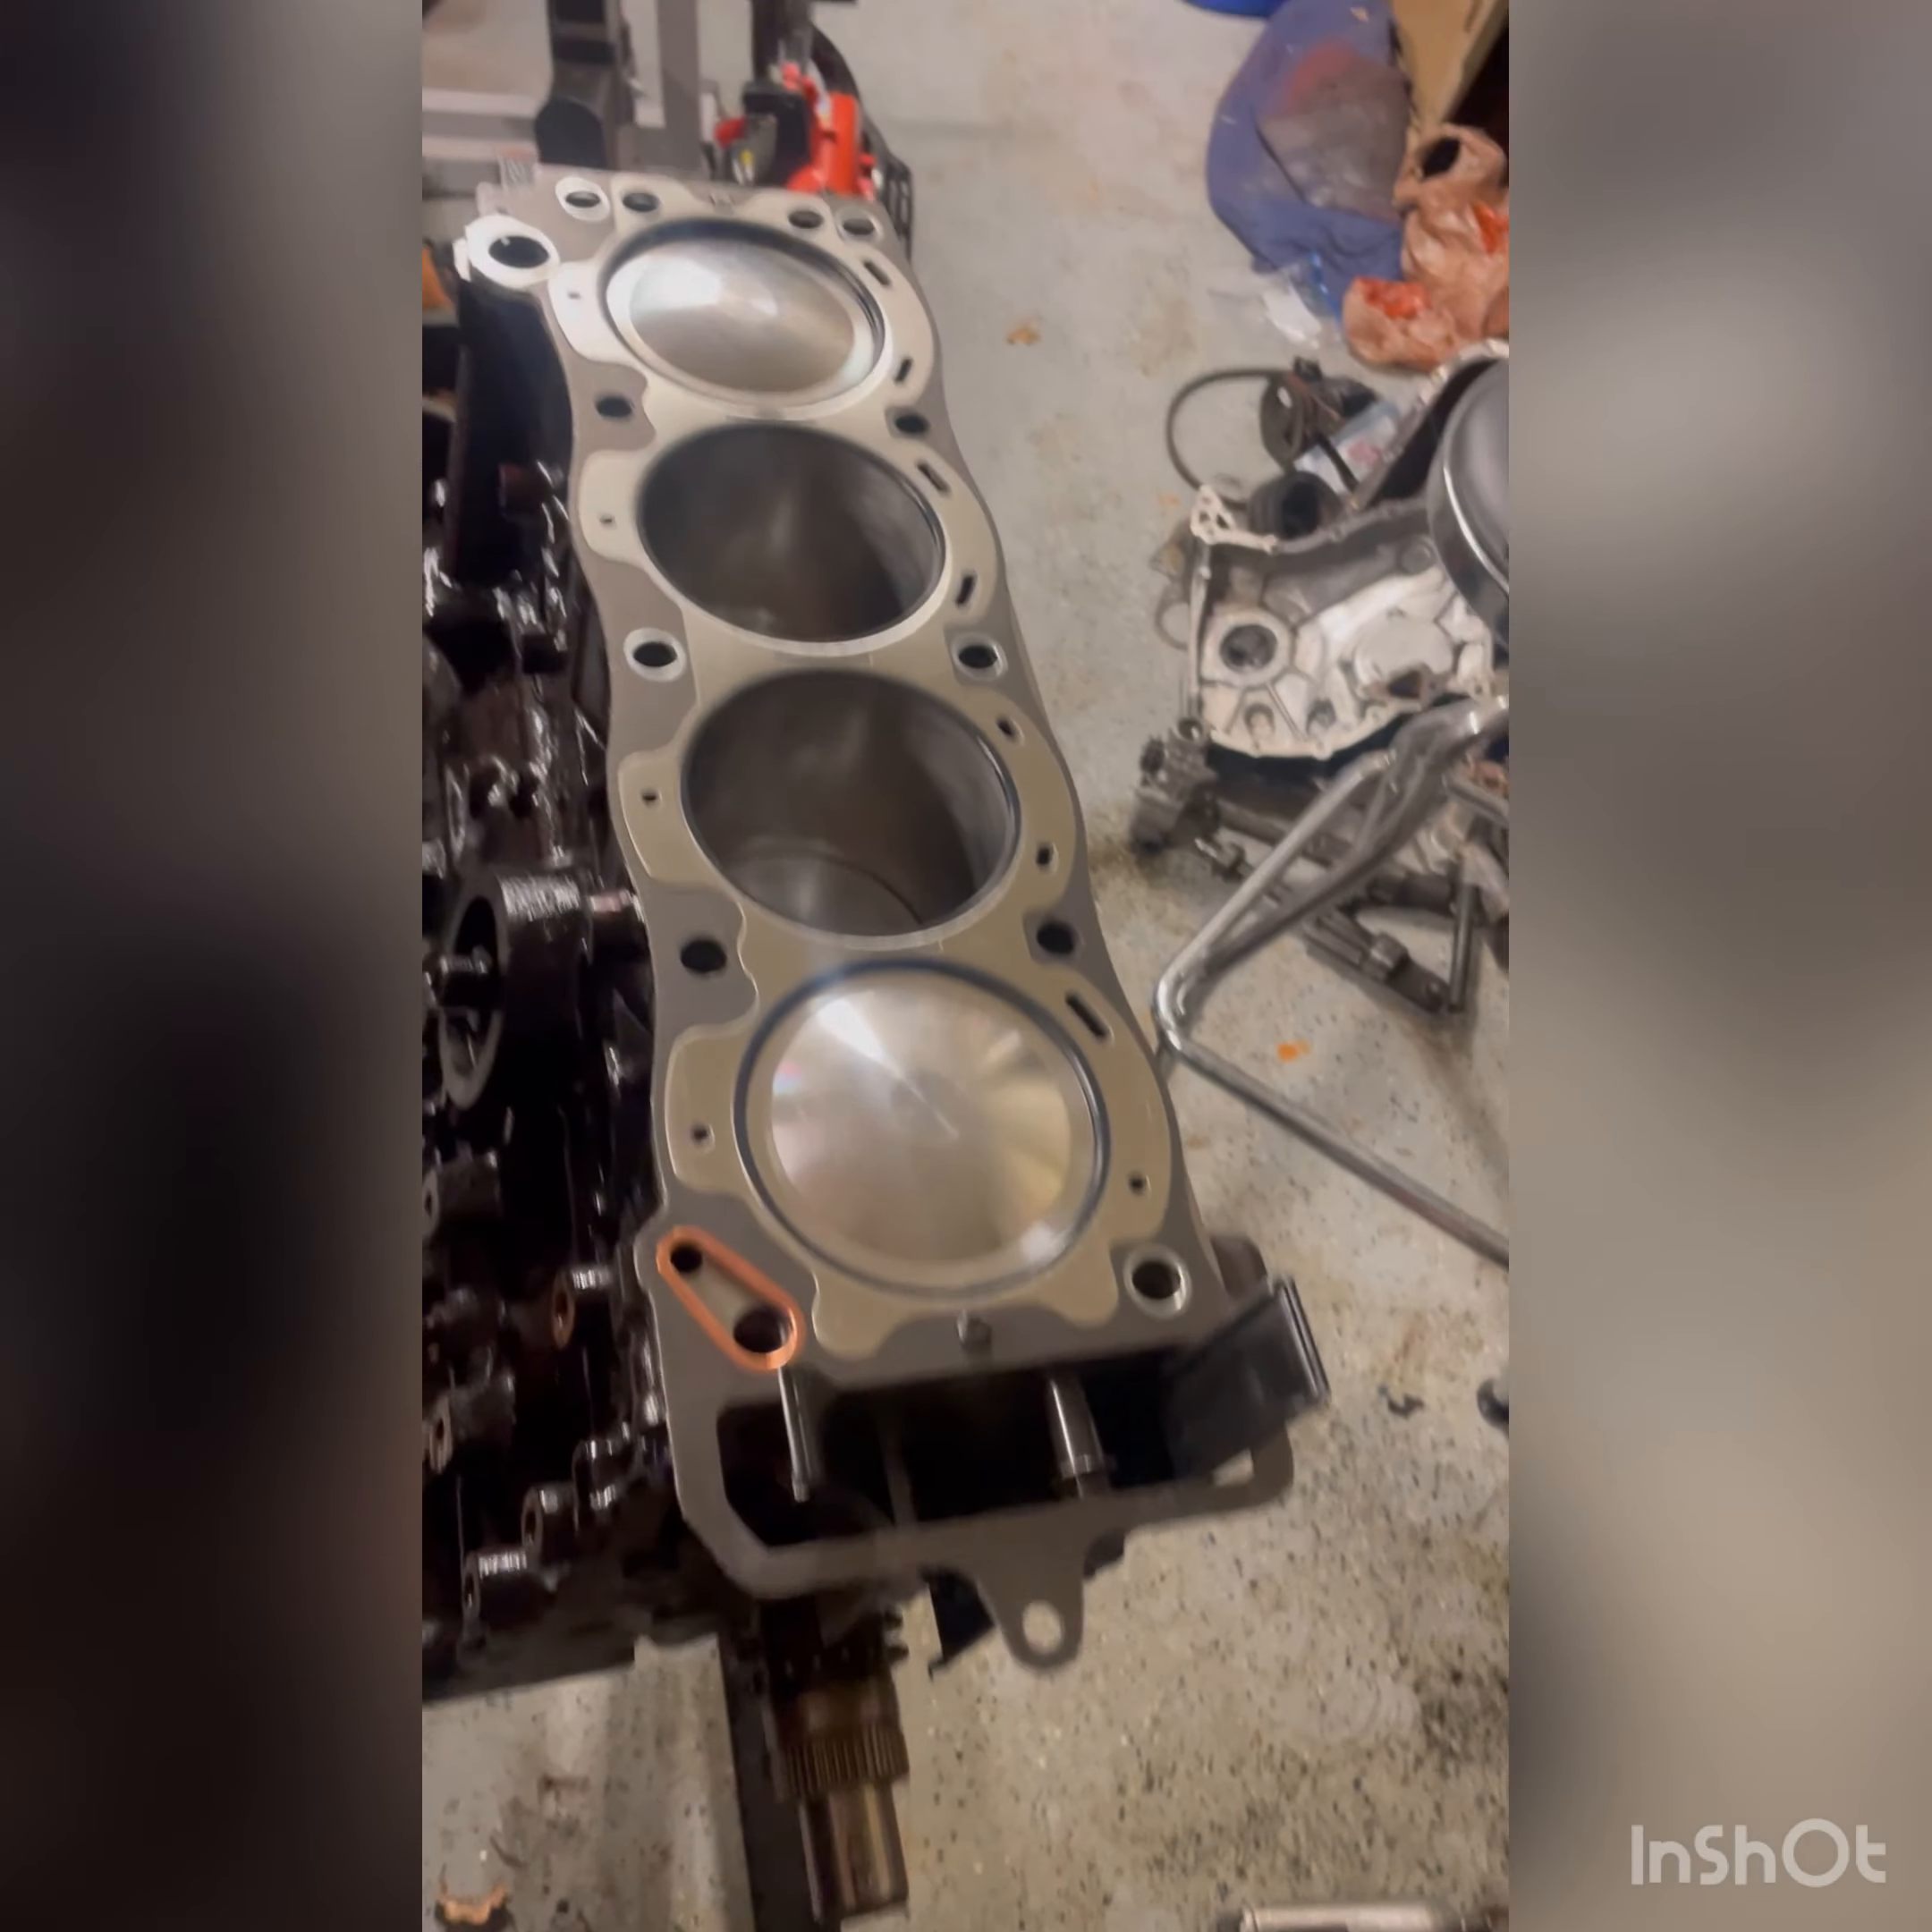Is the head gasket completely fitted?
Yes.